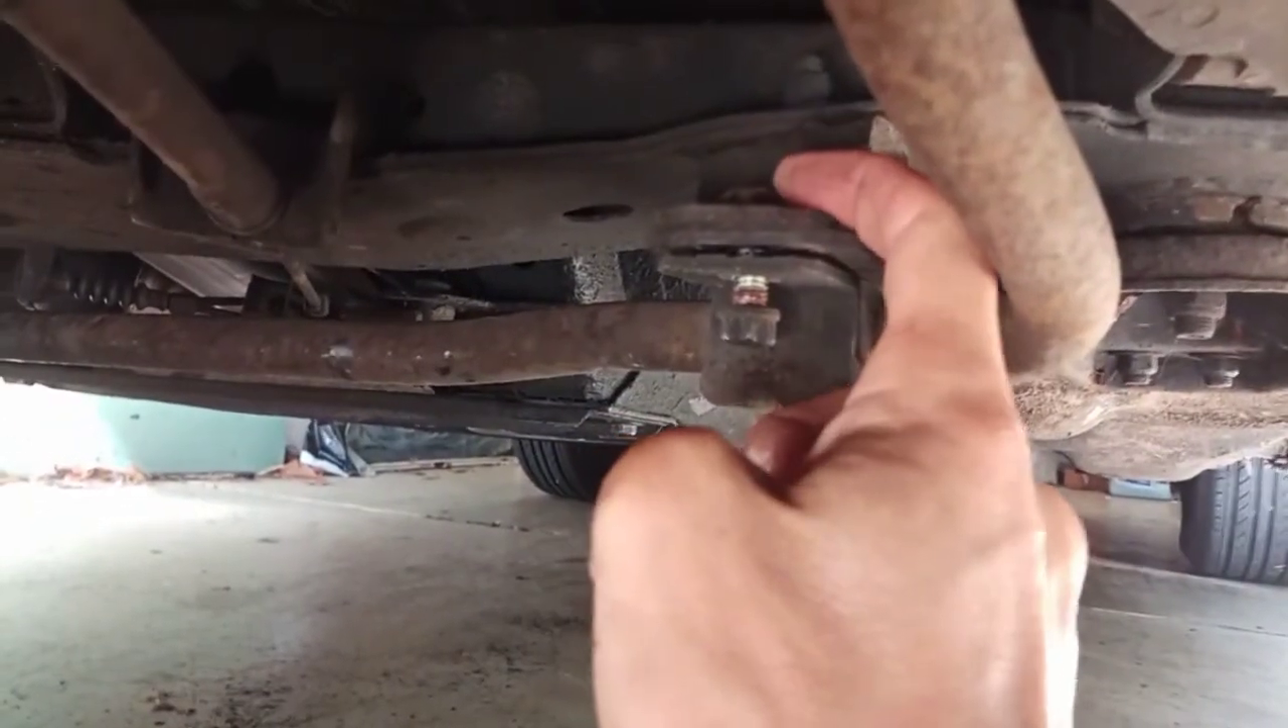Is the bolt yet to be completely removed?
Yes.